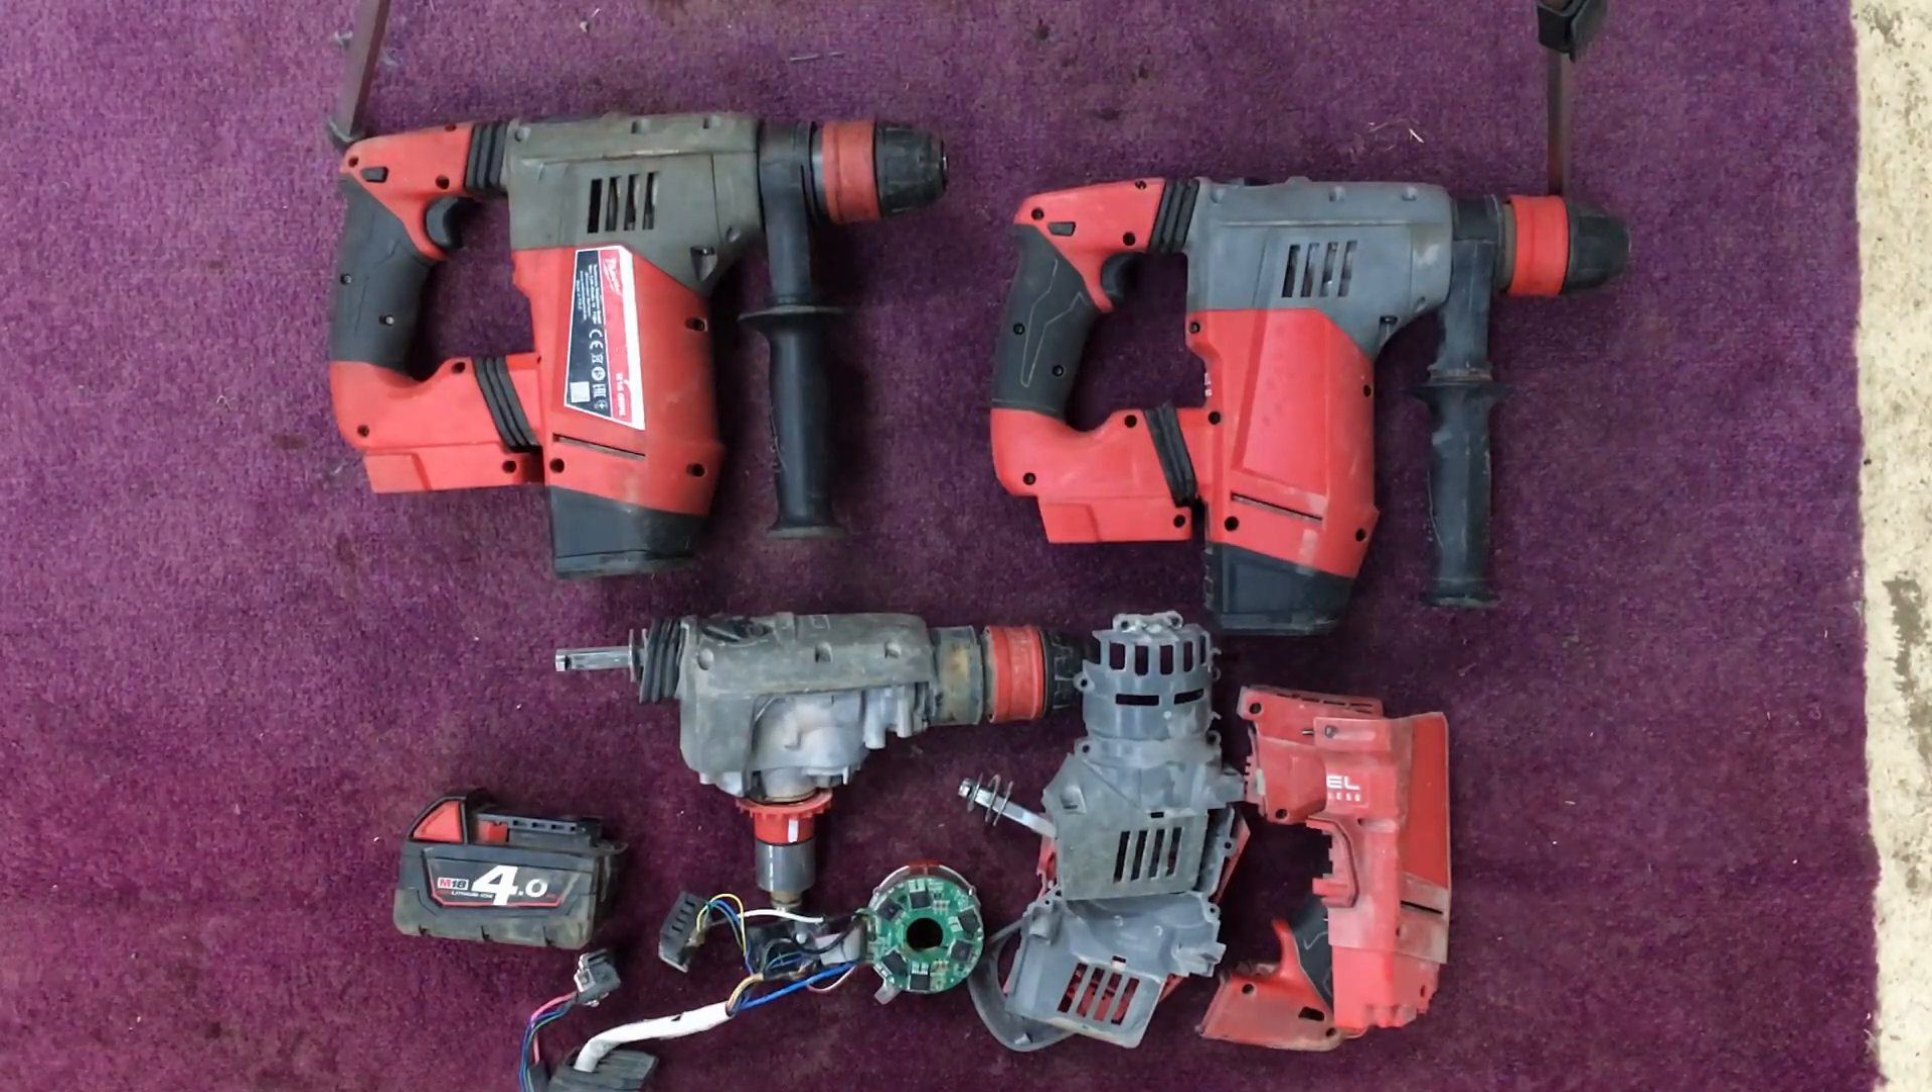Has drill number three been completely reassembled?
No.